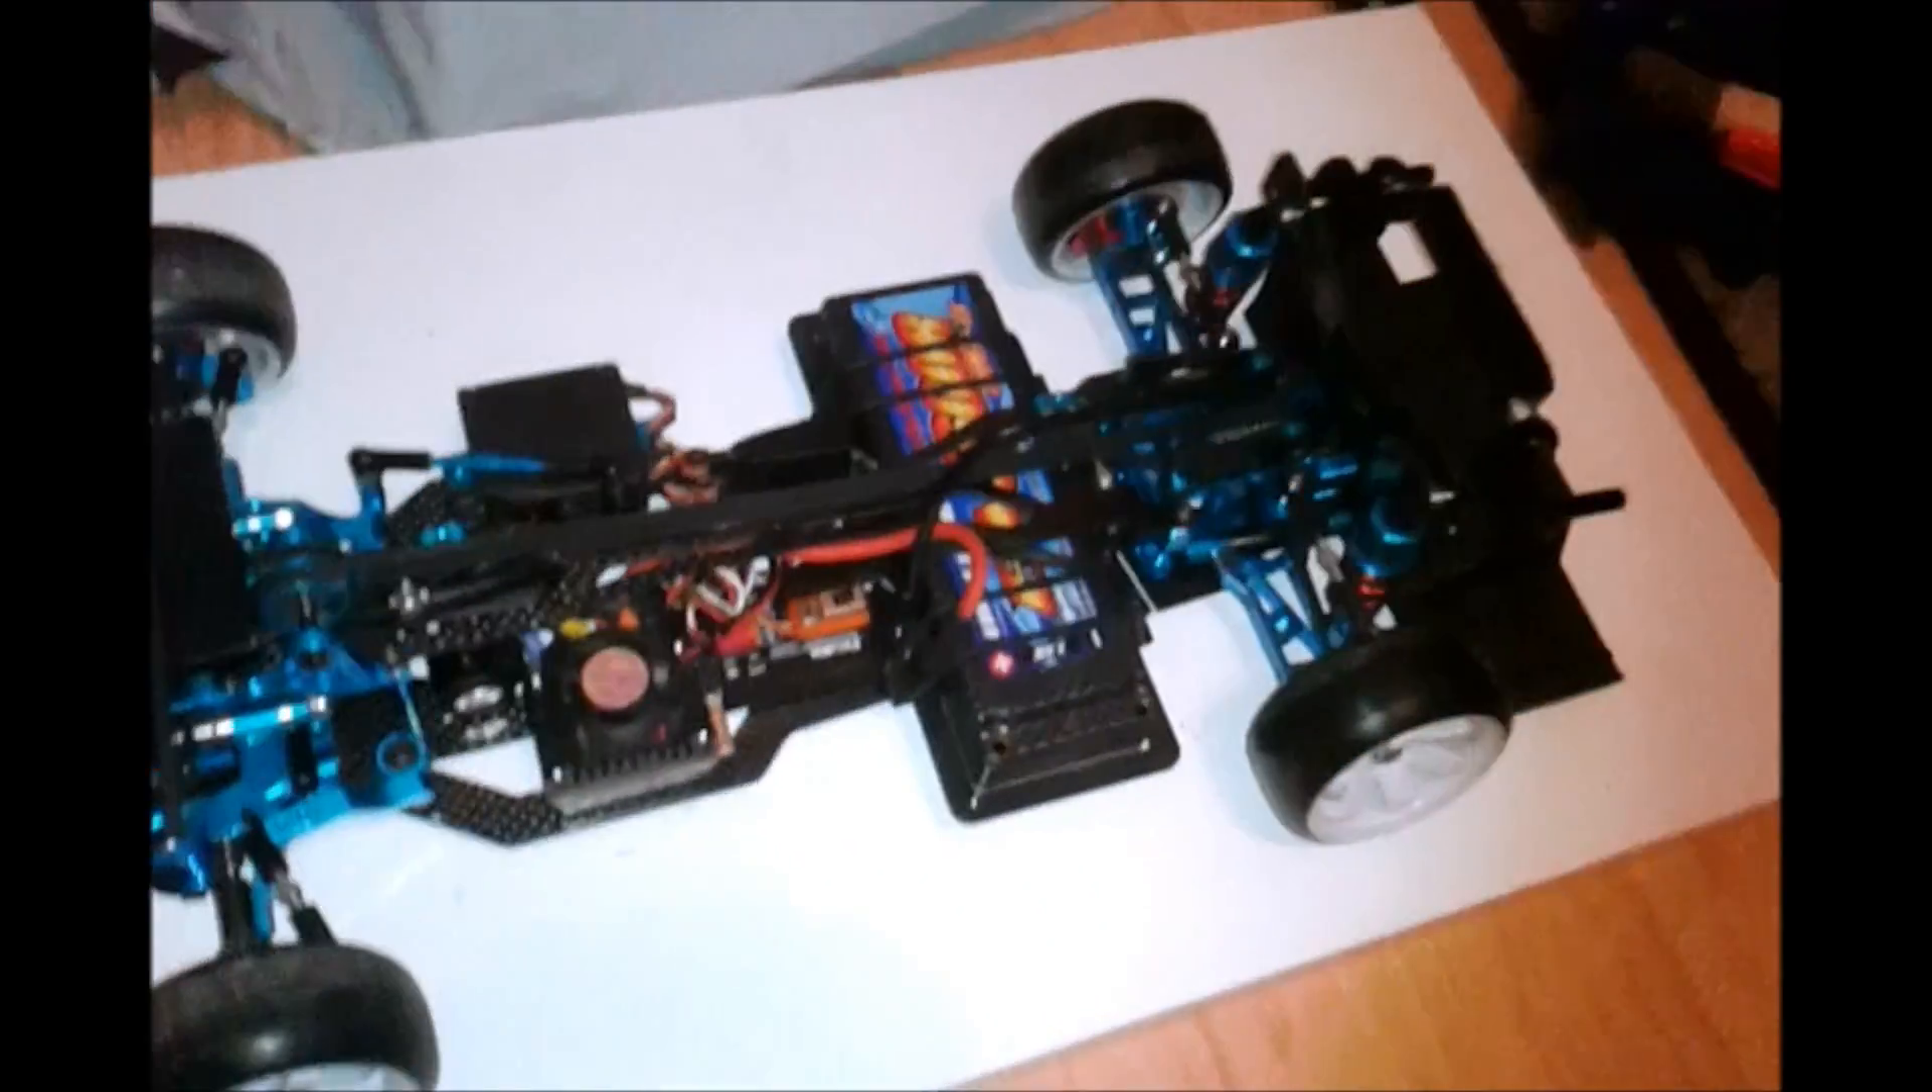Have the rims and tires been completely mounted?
Yes.